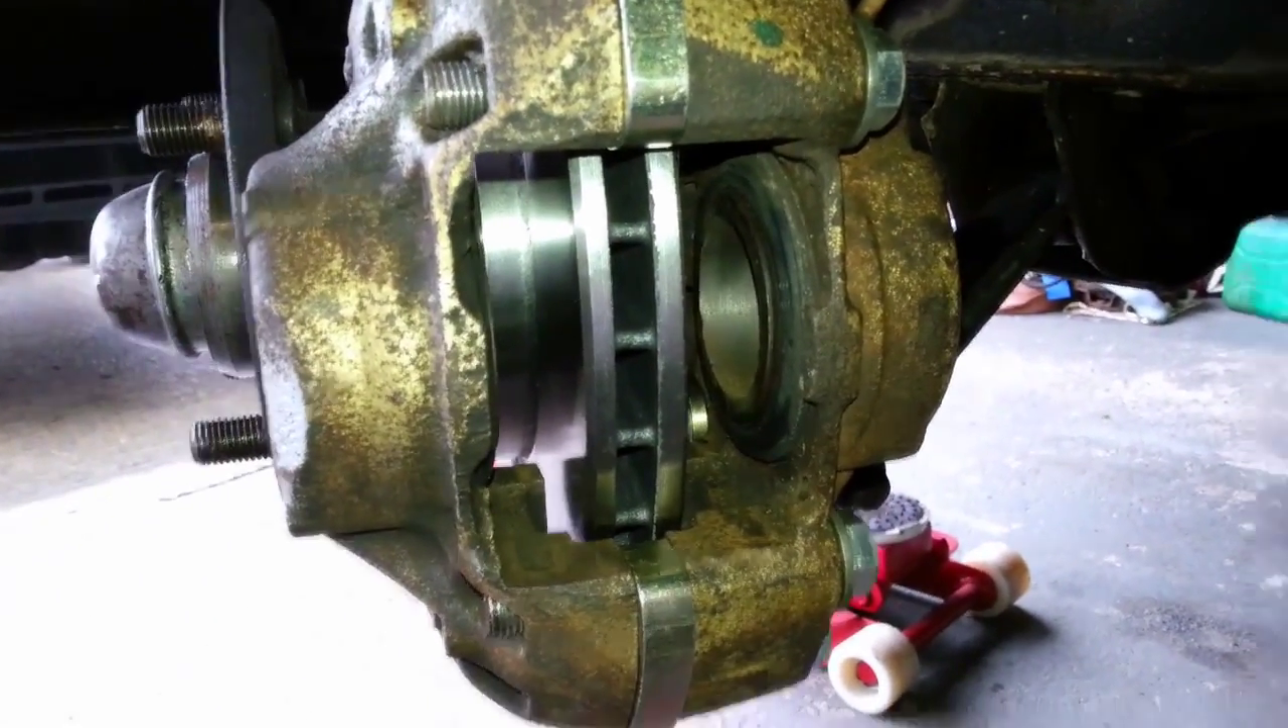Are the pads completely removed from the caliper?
Yes.